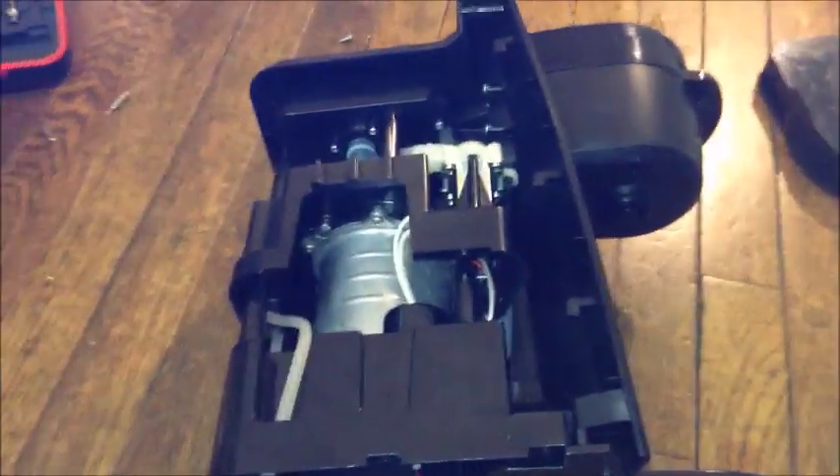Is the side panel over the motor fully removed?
Yes.